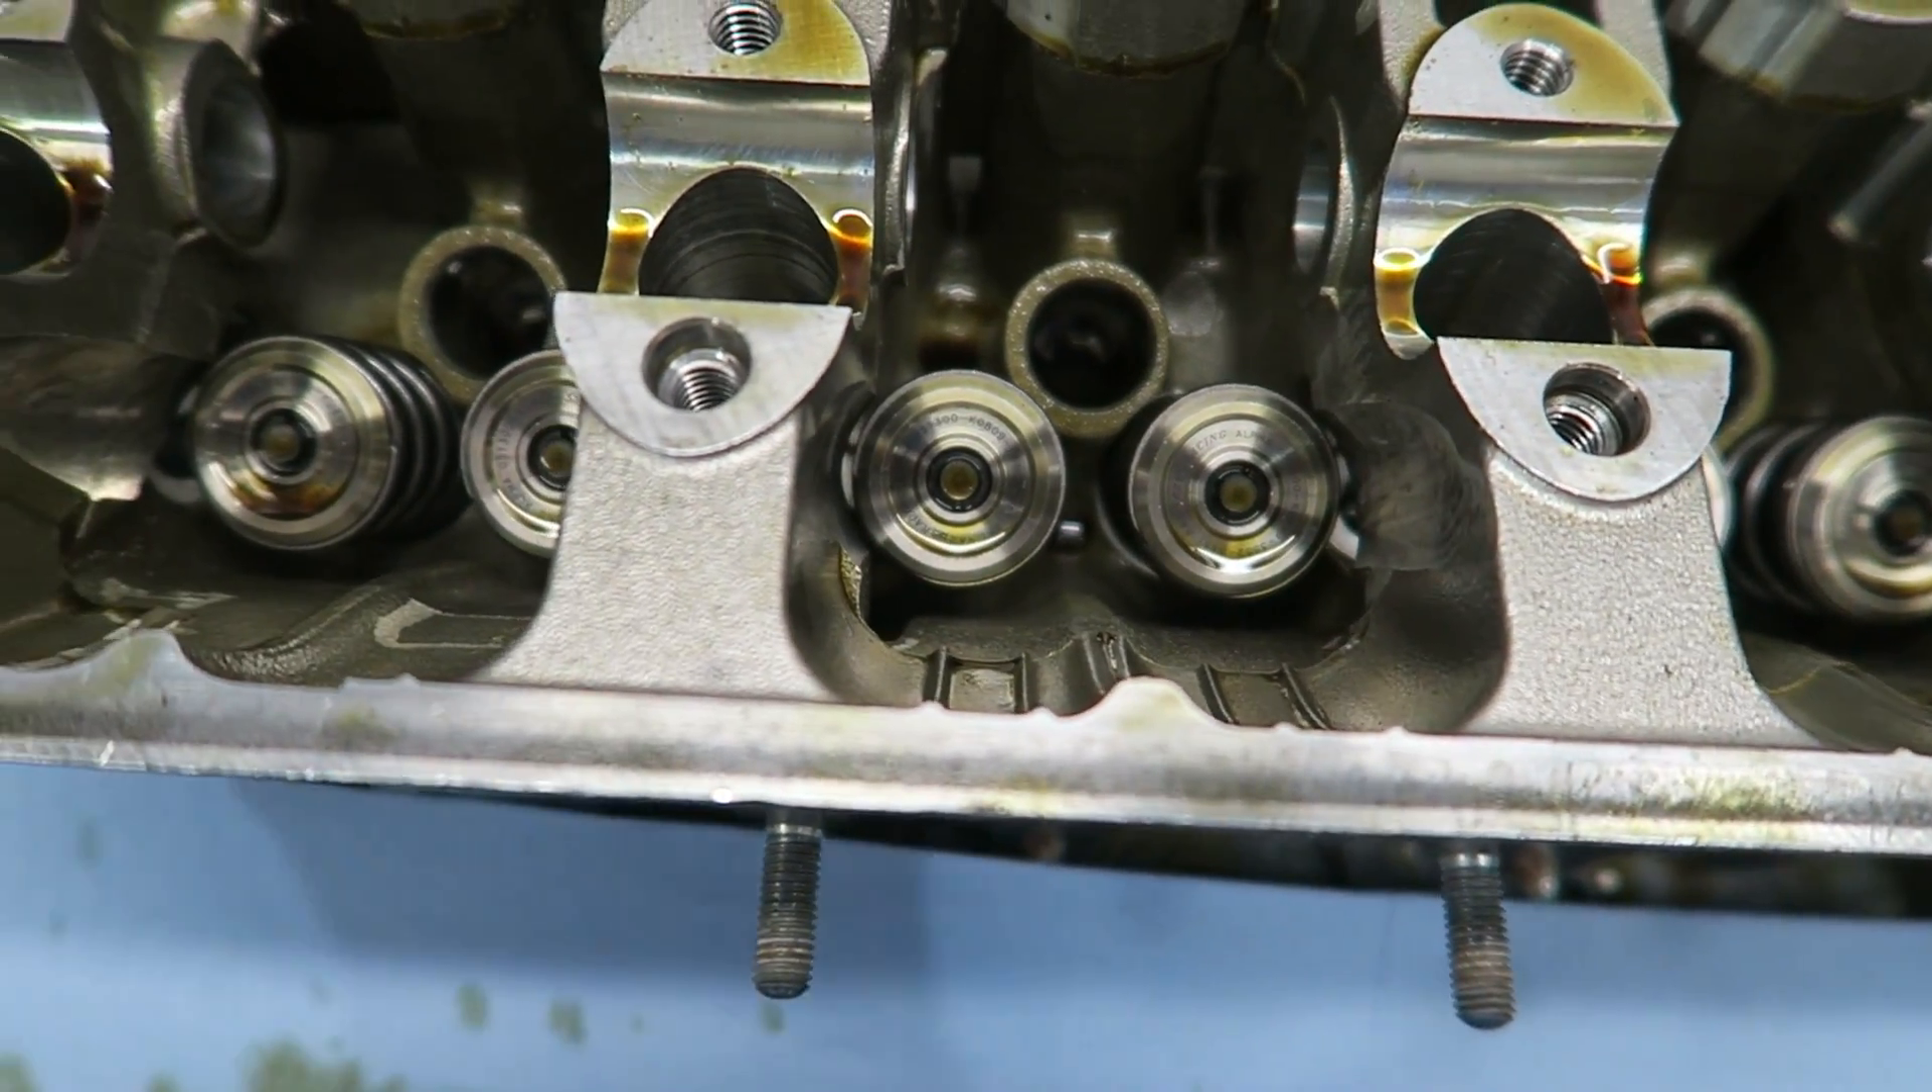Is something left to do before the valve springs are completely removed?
Yes.